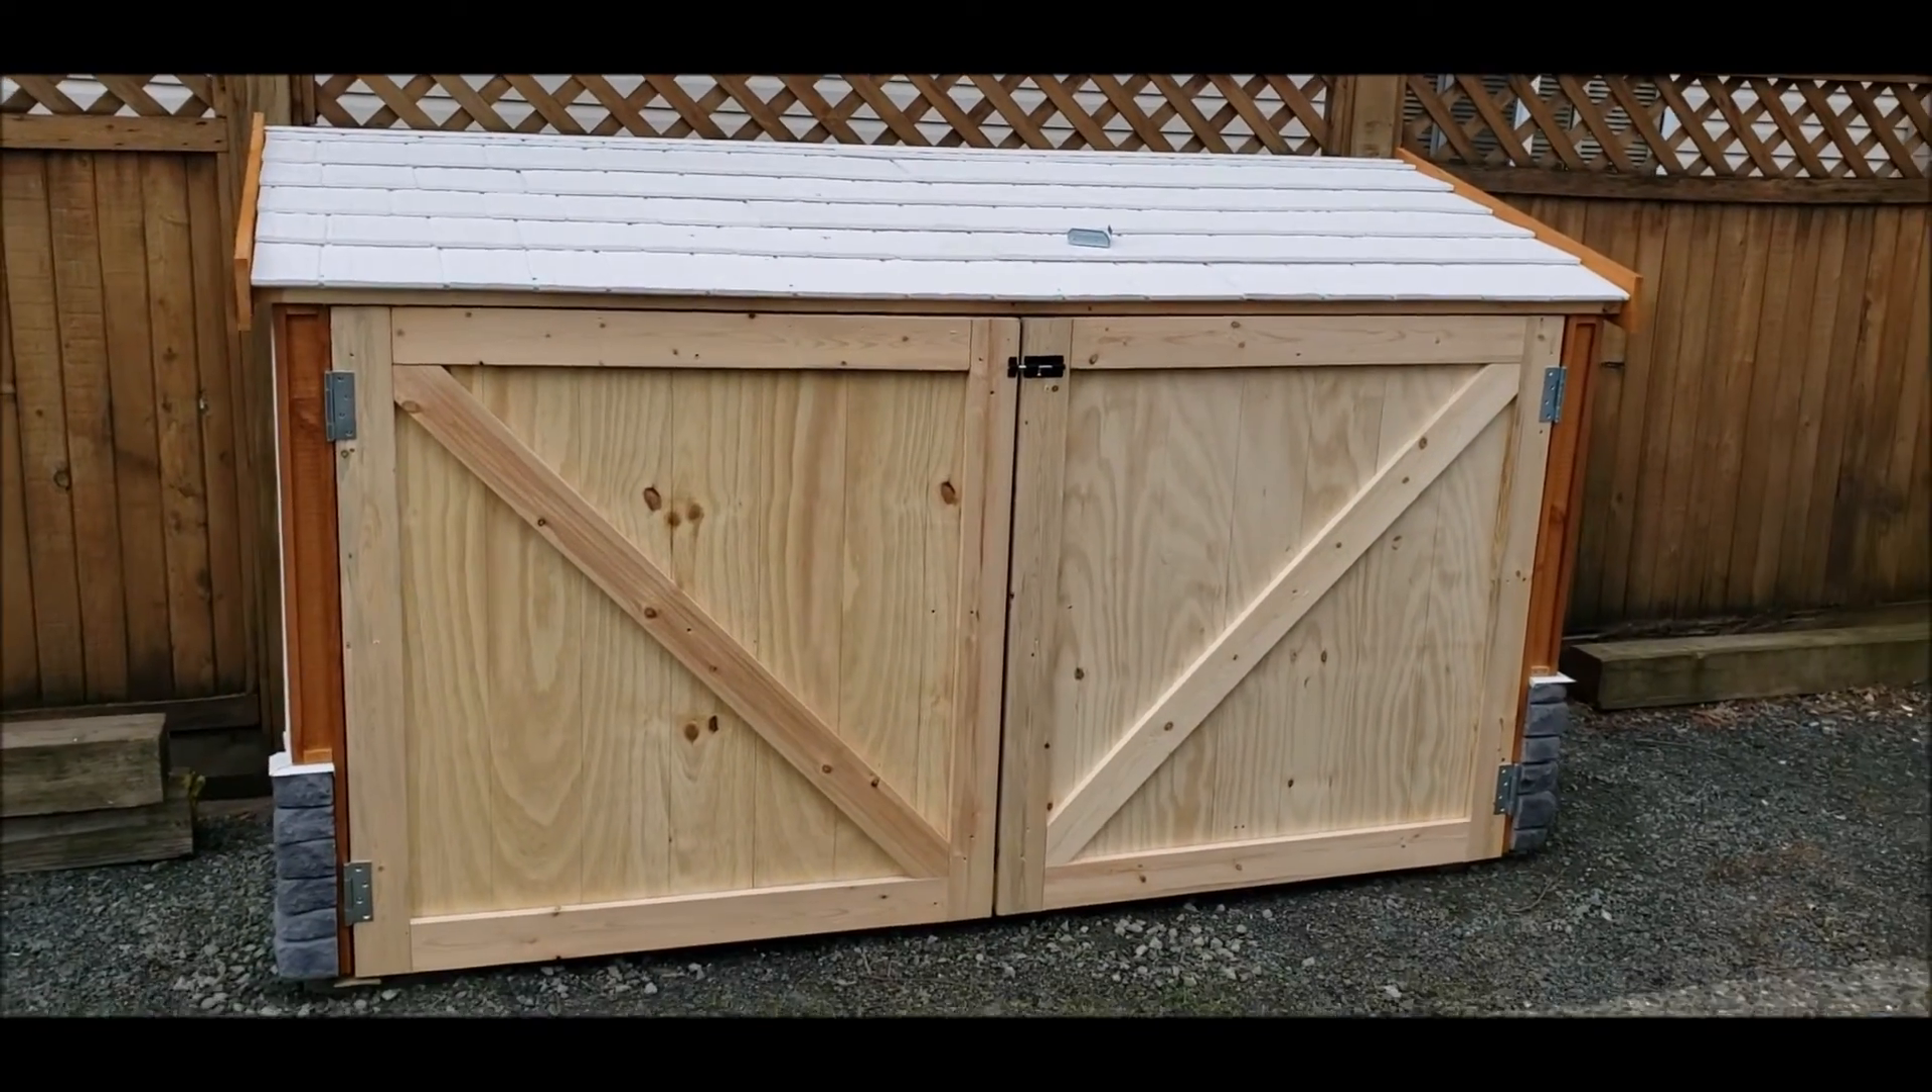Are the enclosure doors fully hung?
Yes.